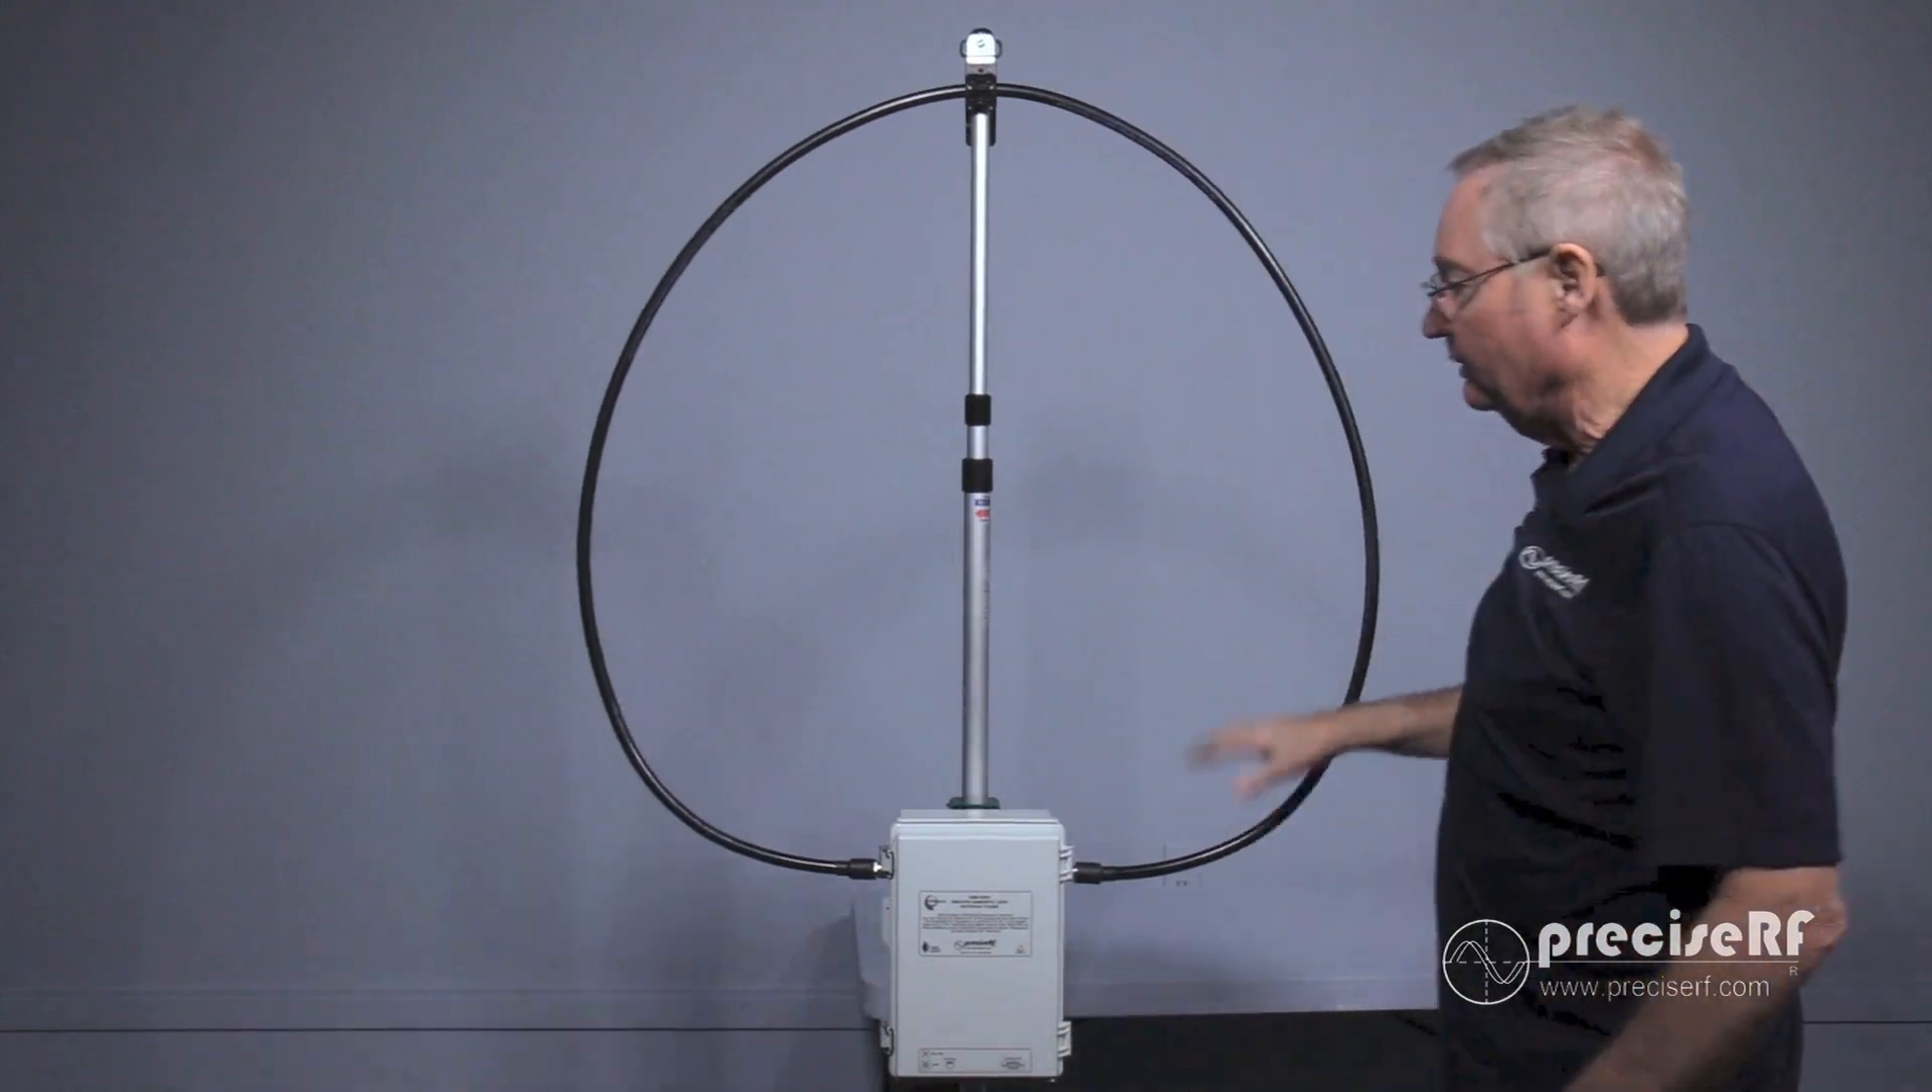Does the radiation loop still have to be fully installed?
No.